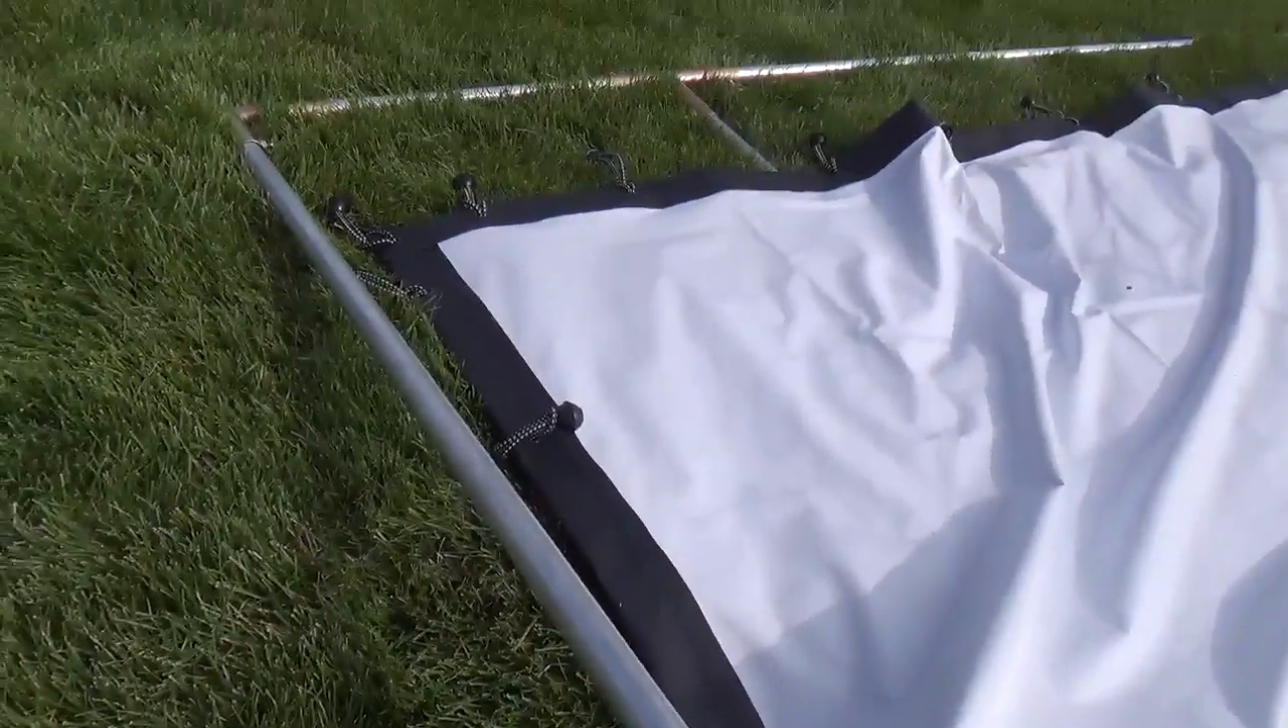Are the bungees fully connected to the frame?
No.